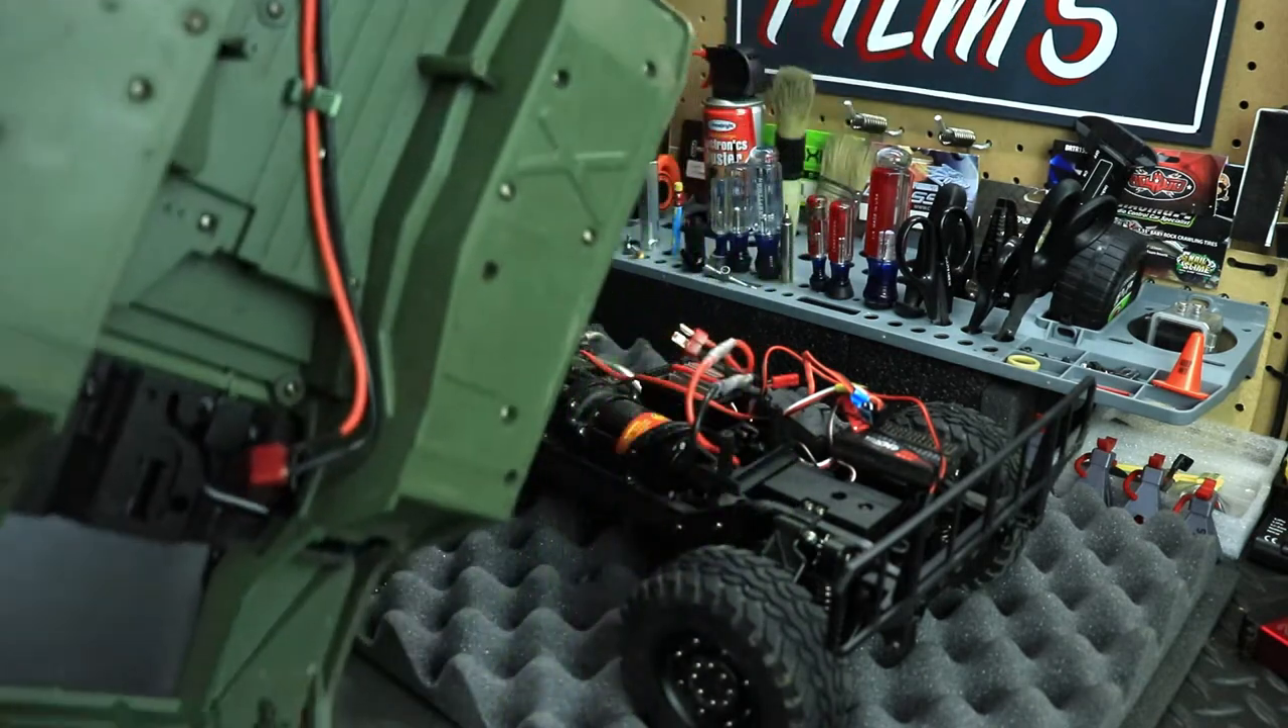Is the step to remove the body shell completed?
Yes.